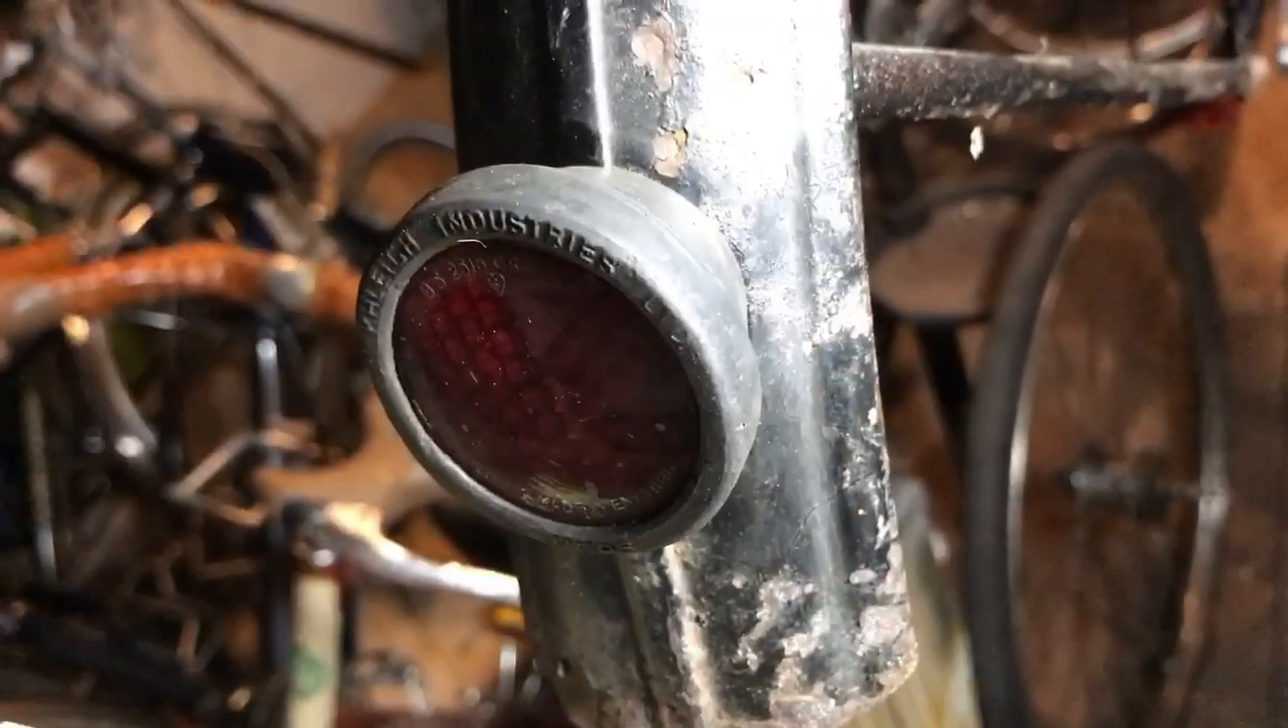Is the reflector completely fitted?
Yes.